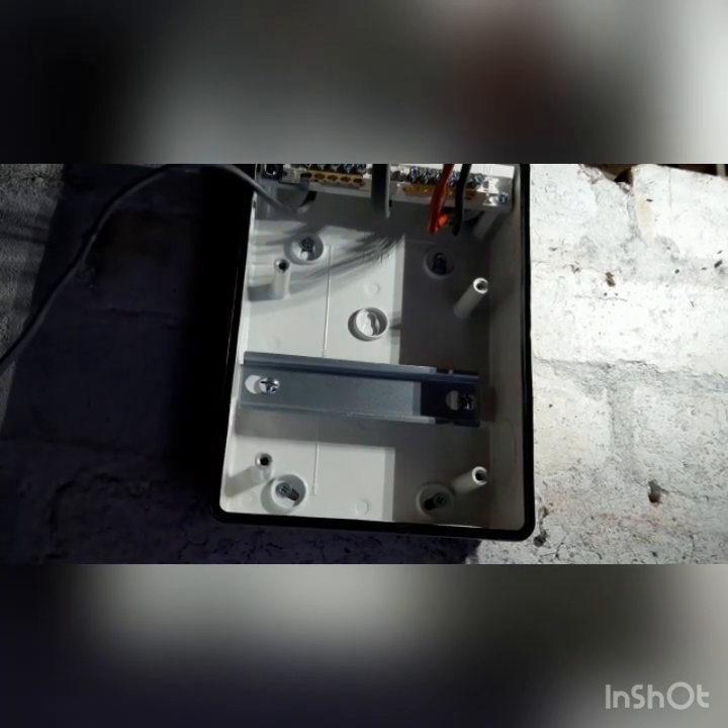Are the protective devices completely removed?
Yes.